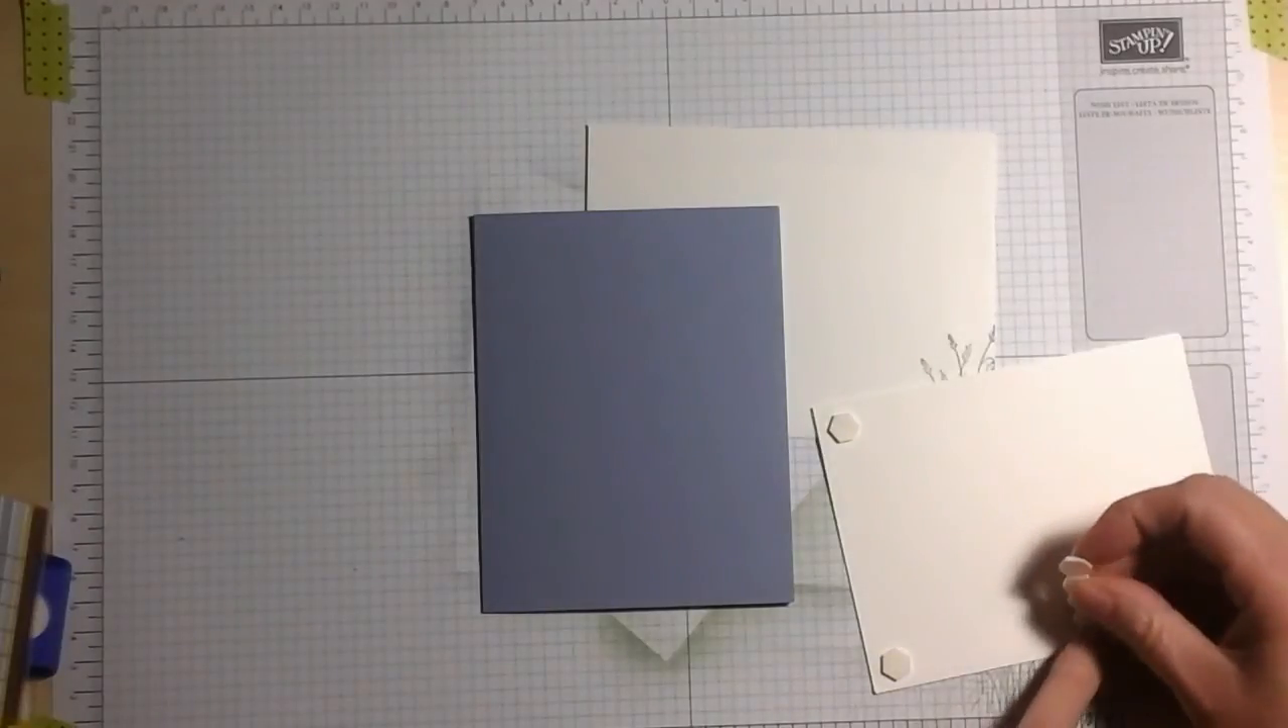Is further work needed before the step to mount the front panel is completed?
Yes.